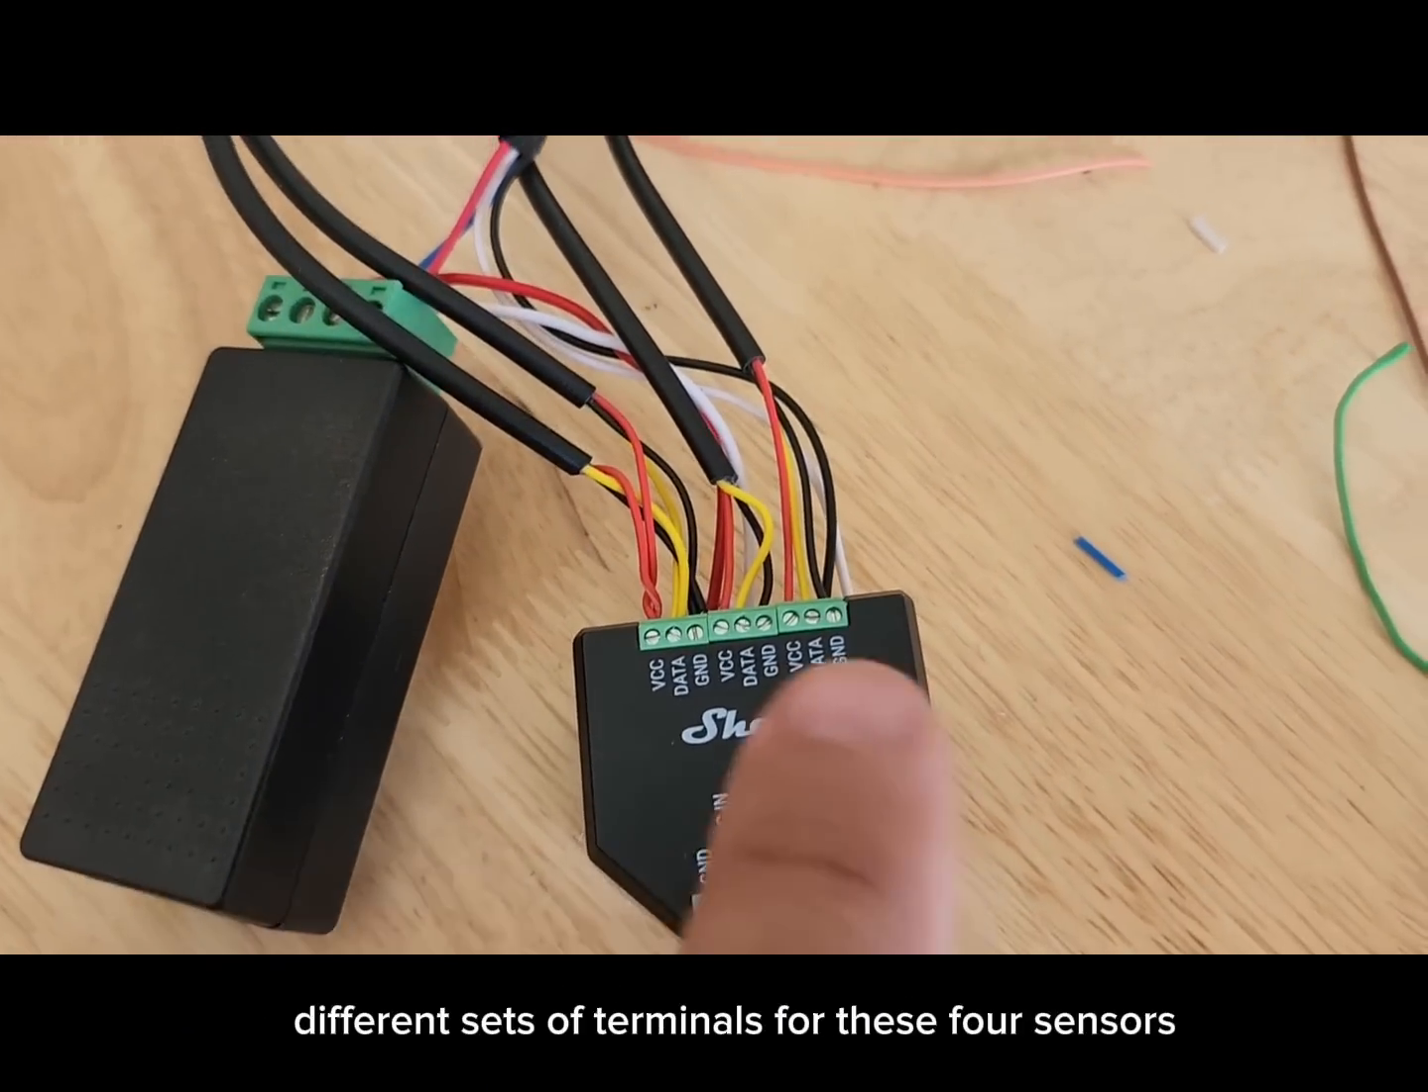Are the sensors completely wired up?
Yes.